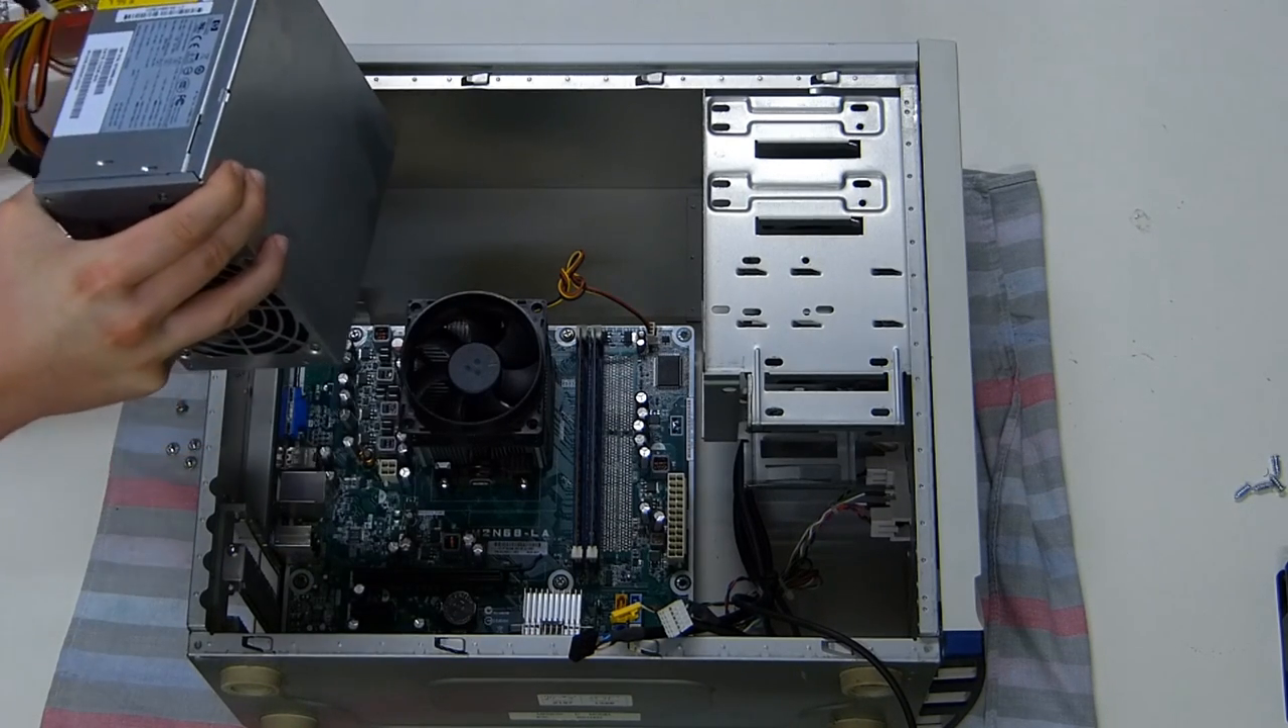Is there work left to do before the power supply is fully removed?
No.